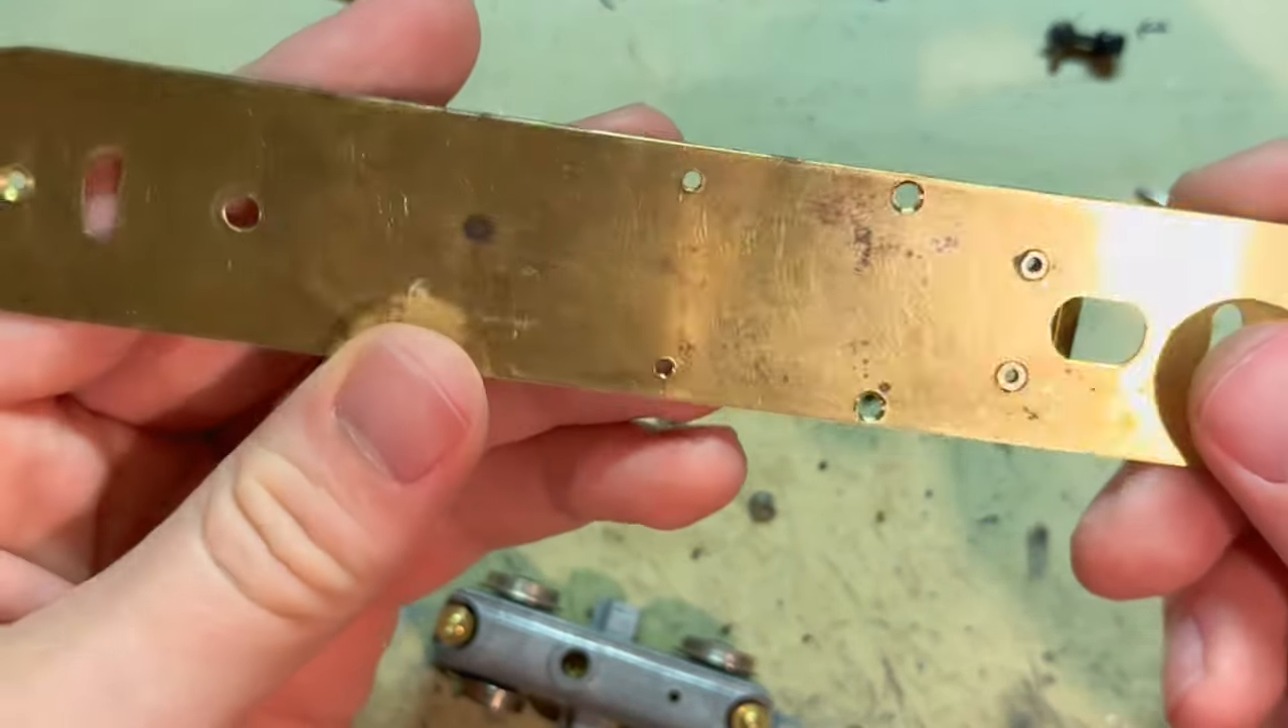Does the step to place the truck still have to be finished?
Yes.